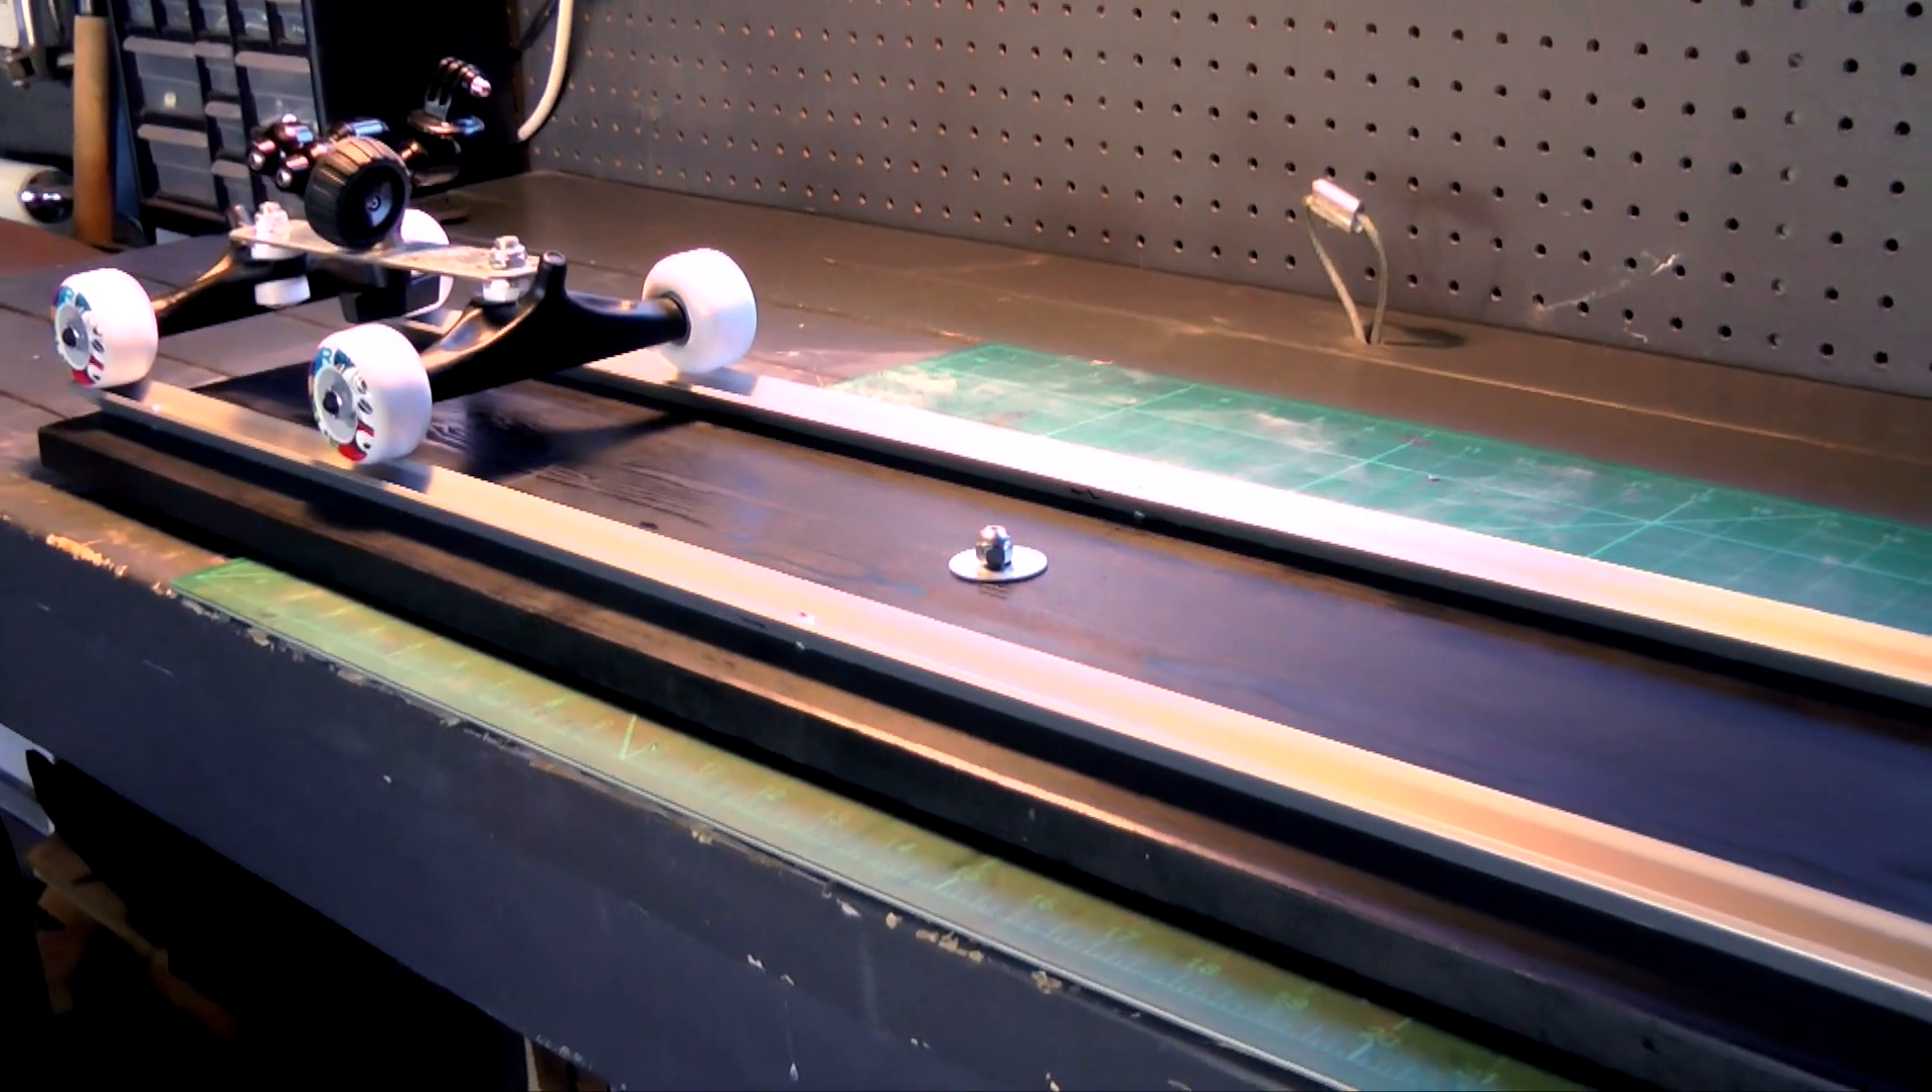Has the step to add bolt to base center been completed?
Yes.